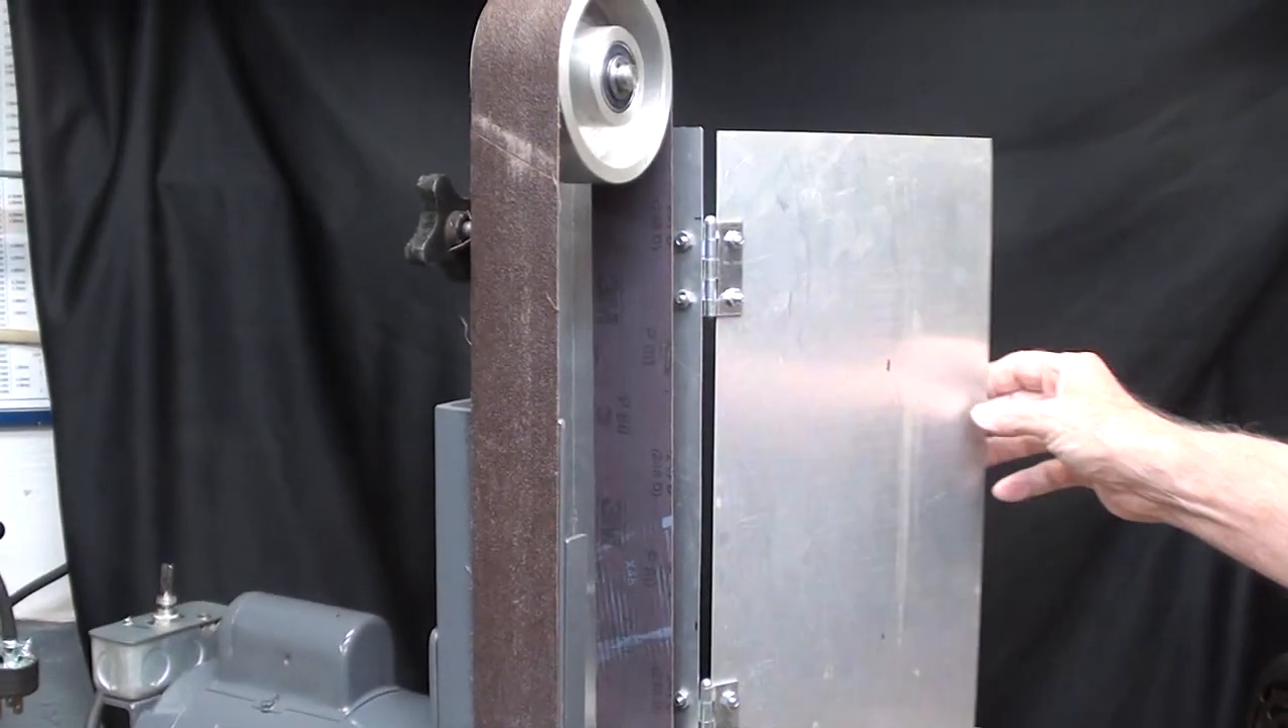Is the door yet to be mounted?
No.